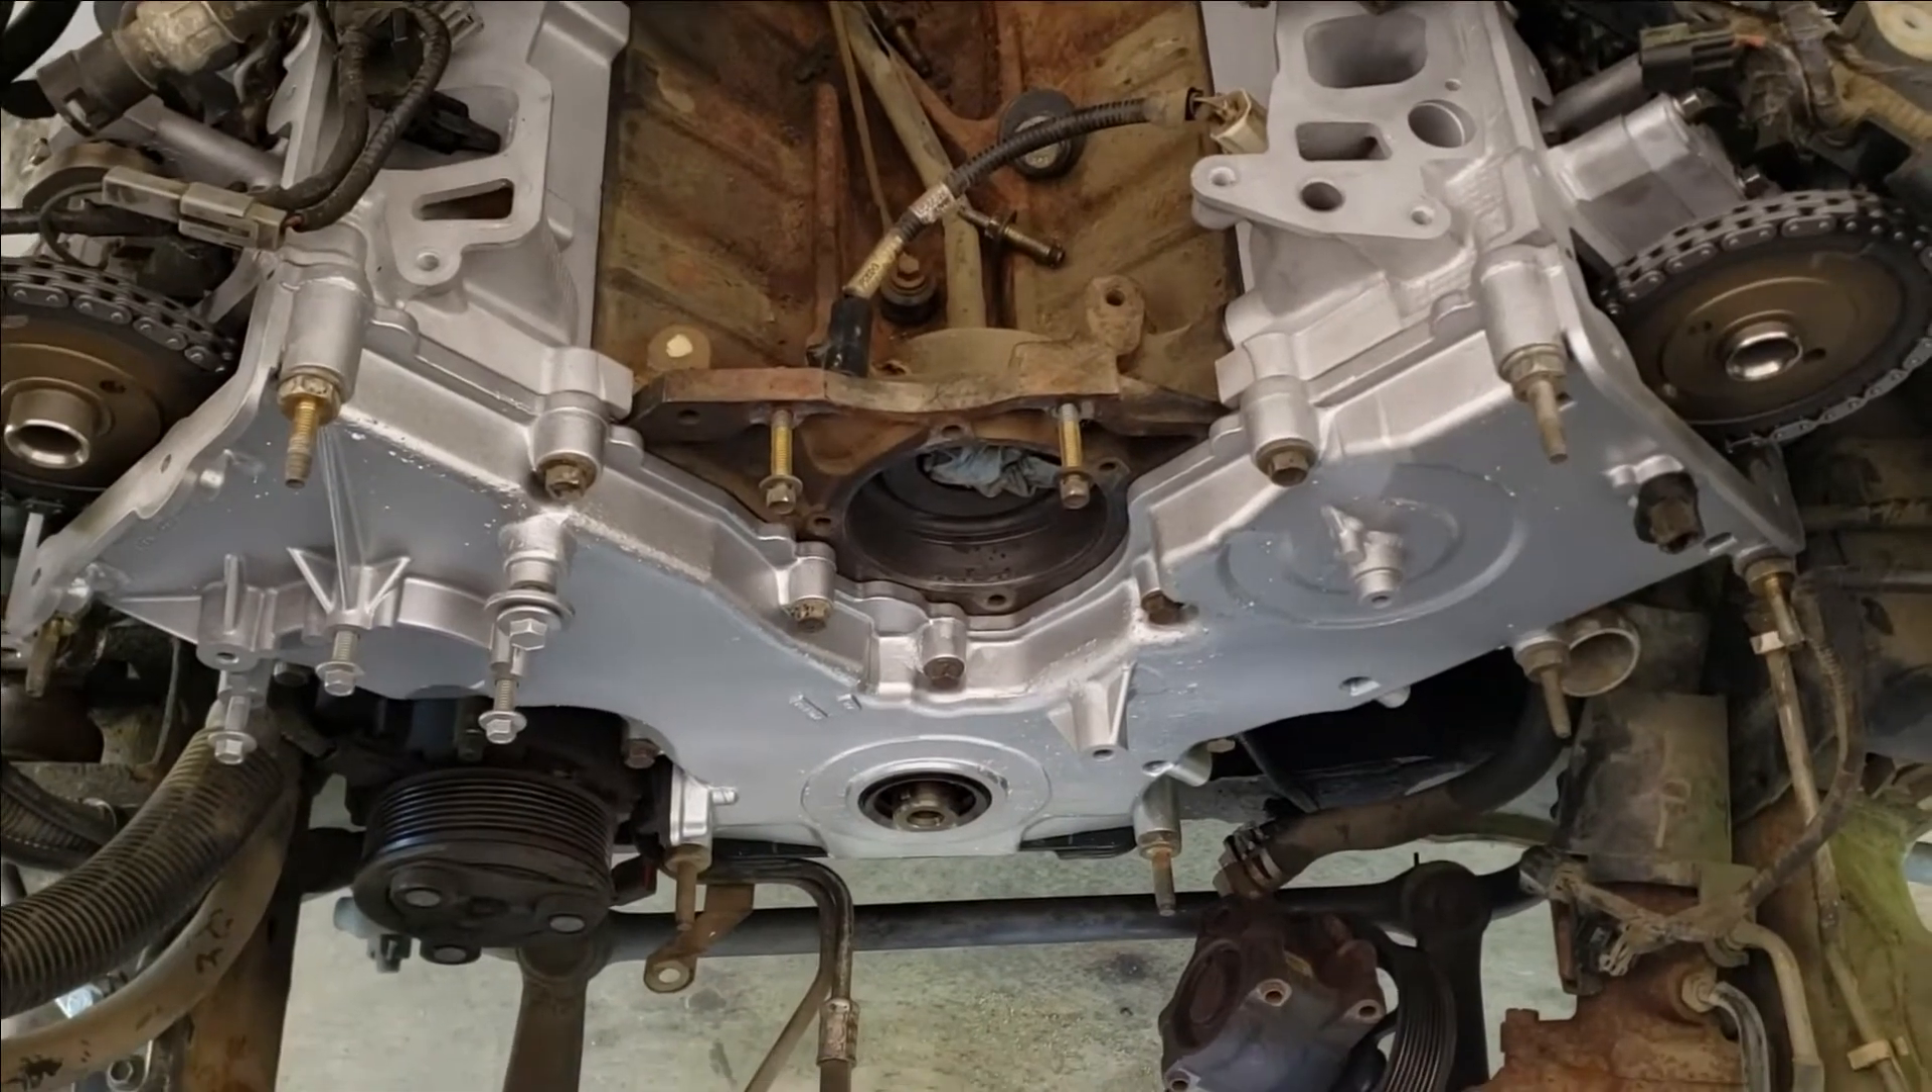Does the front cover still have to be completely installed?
No.